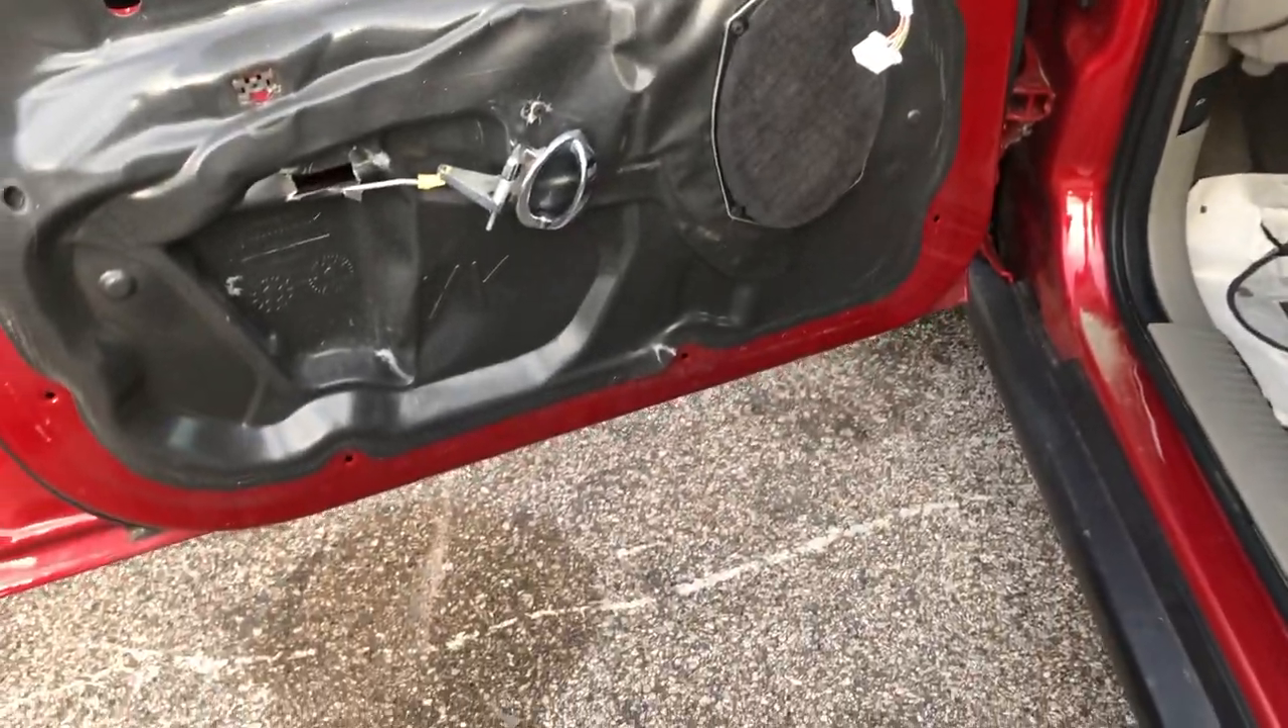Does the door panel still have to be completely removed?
No.